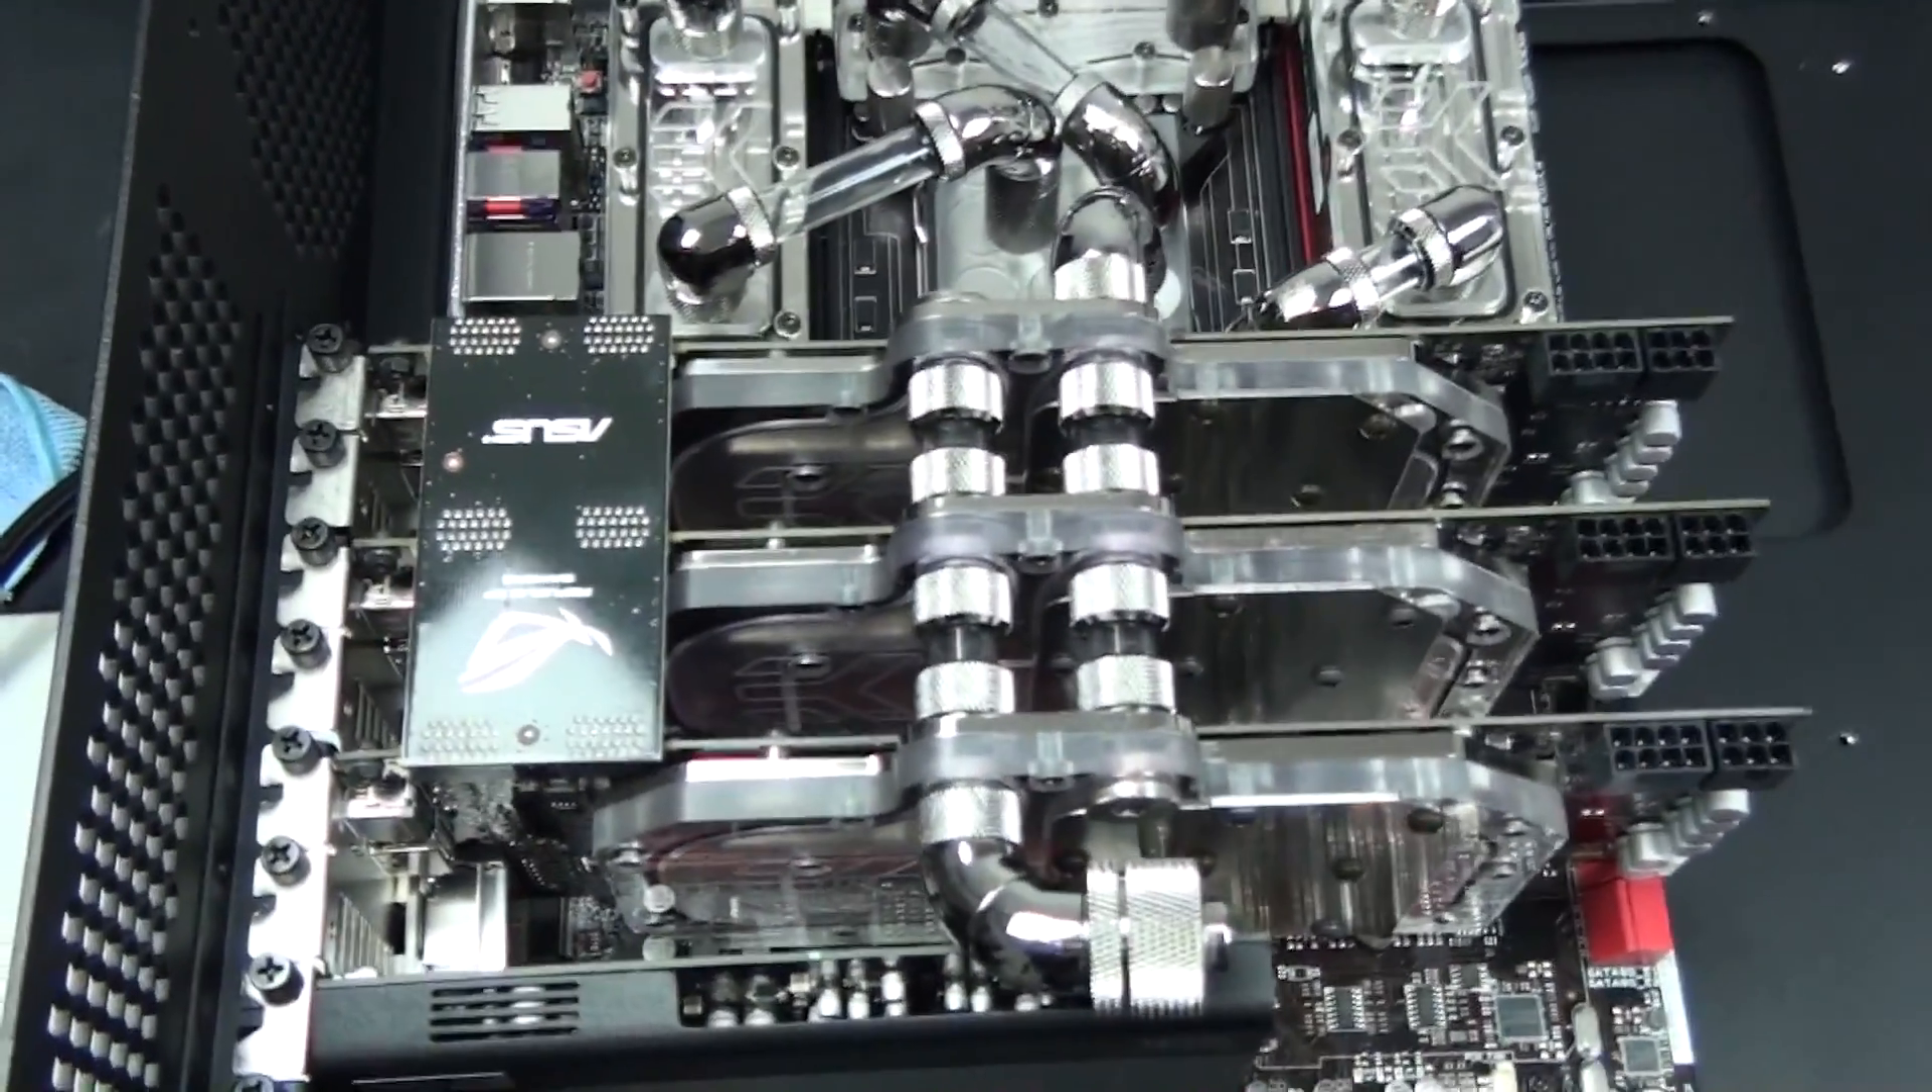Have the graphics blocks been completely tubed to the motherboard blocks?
Yes.